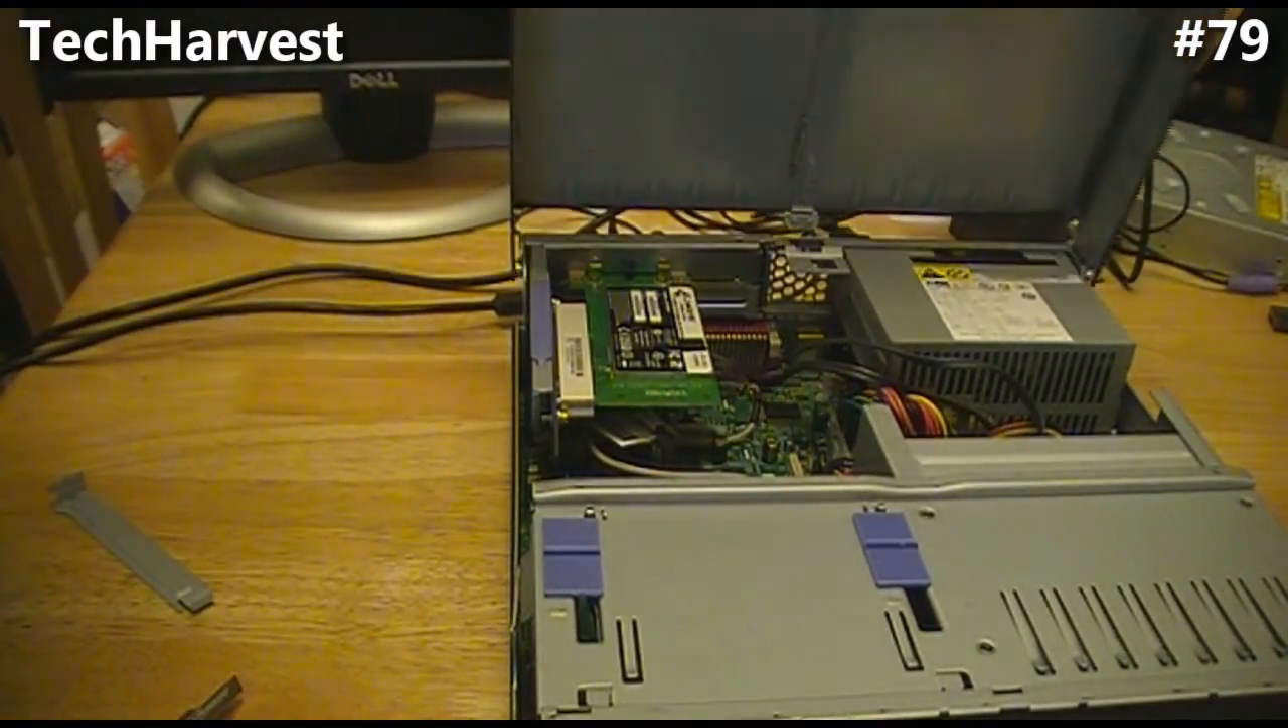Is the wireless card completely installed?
Yes.